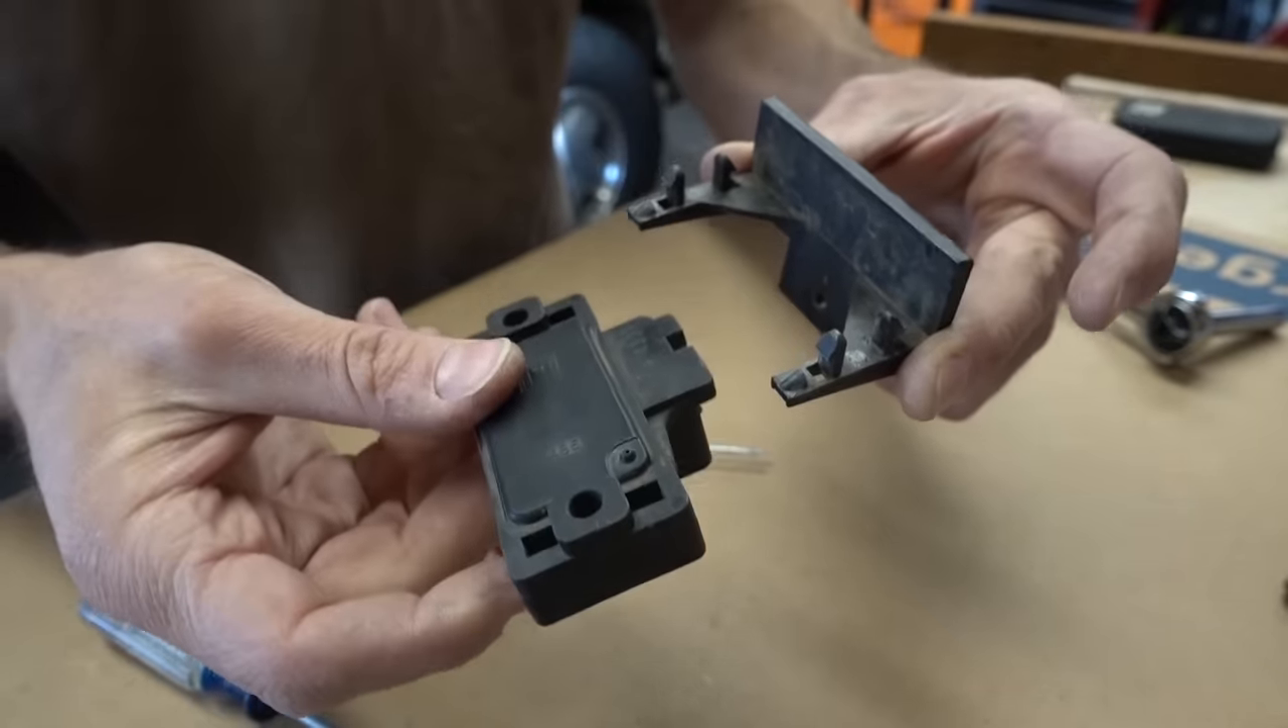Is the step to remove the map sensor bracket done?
Yes.